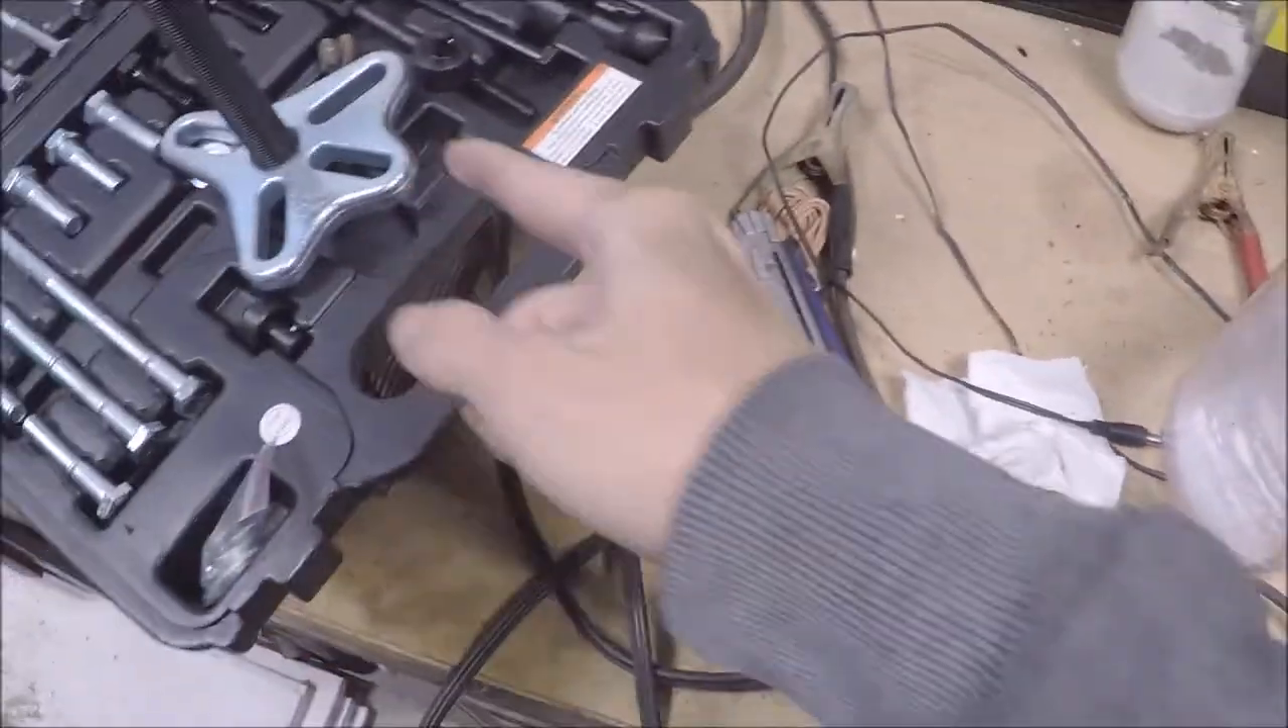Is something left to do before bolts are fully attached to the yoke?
Yes.